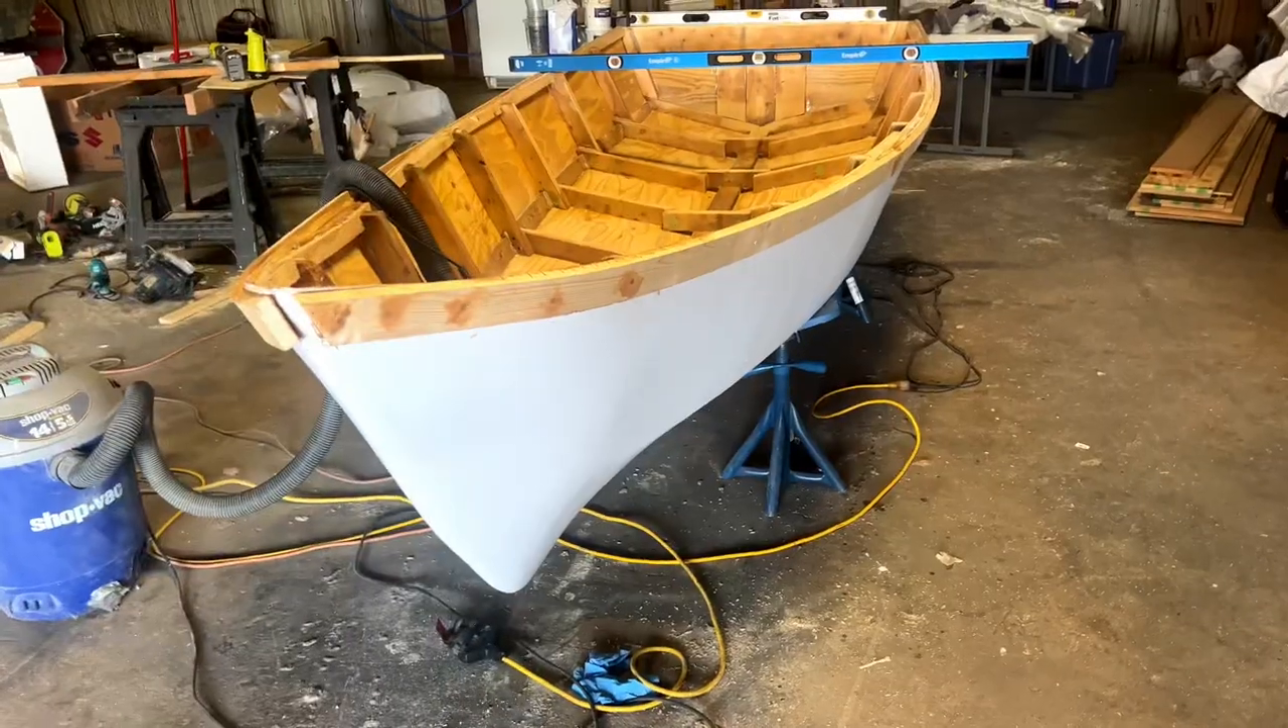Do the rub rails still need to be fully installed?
No.